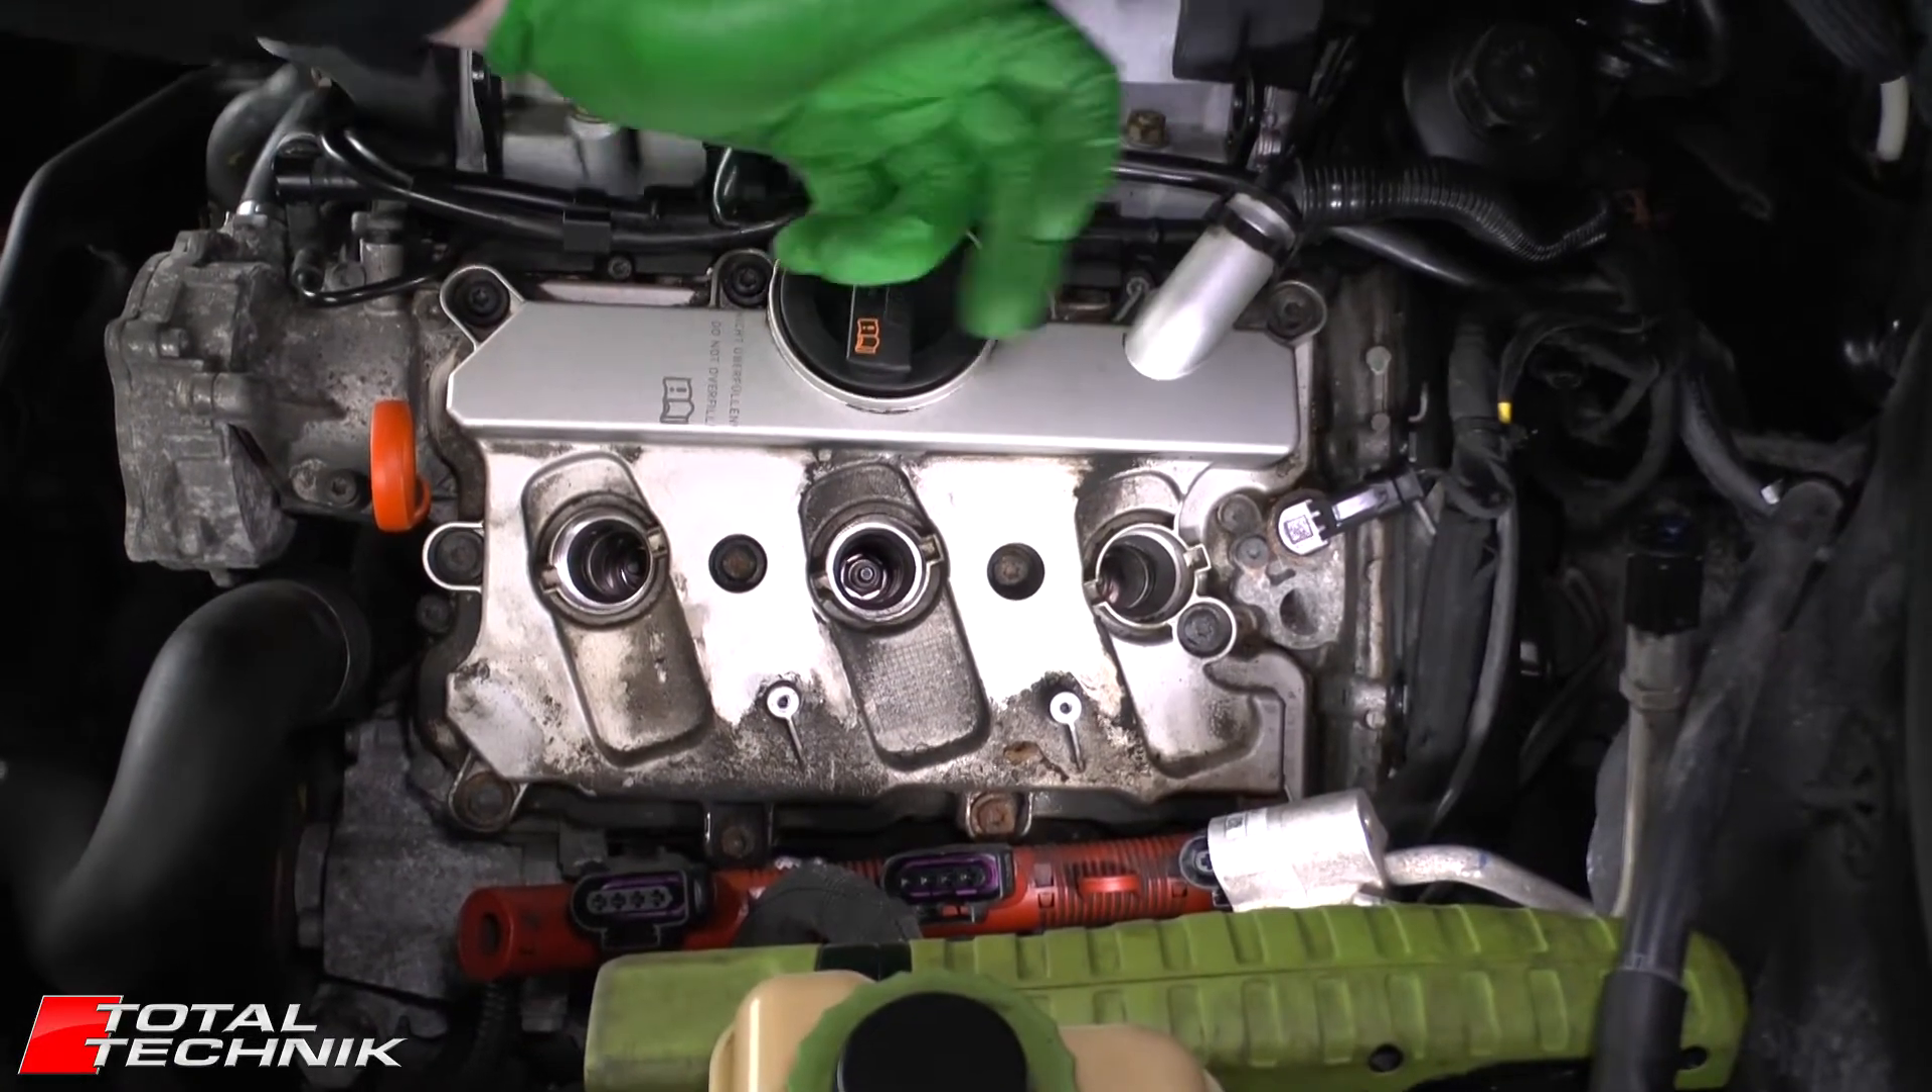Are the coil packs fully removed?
Yes.